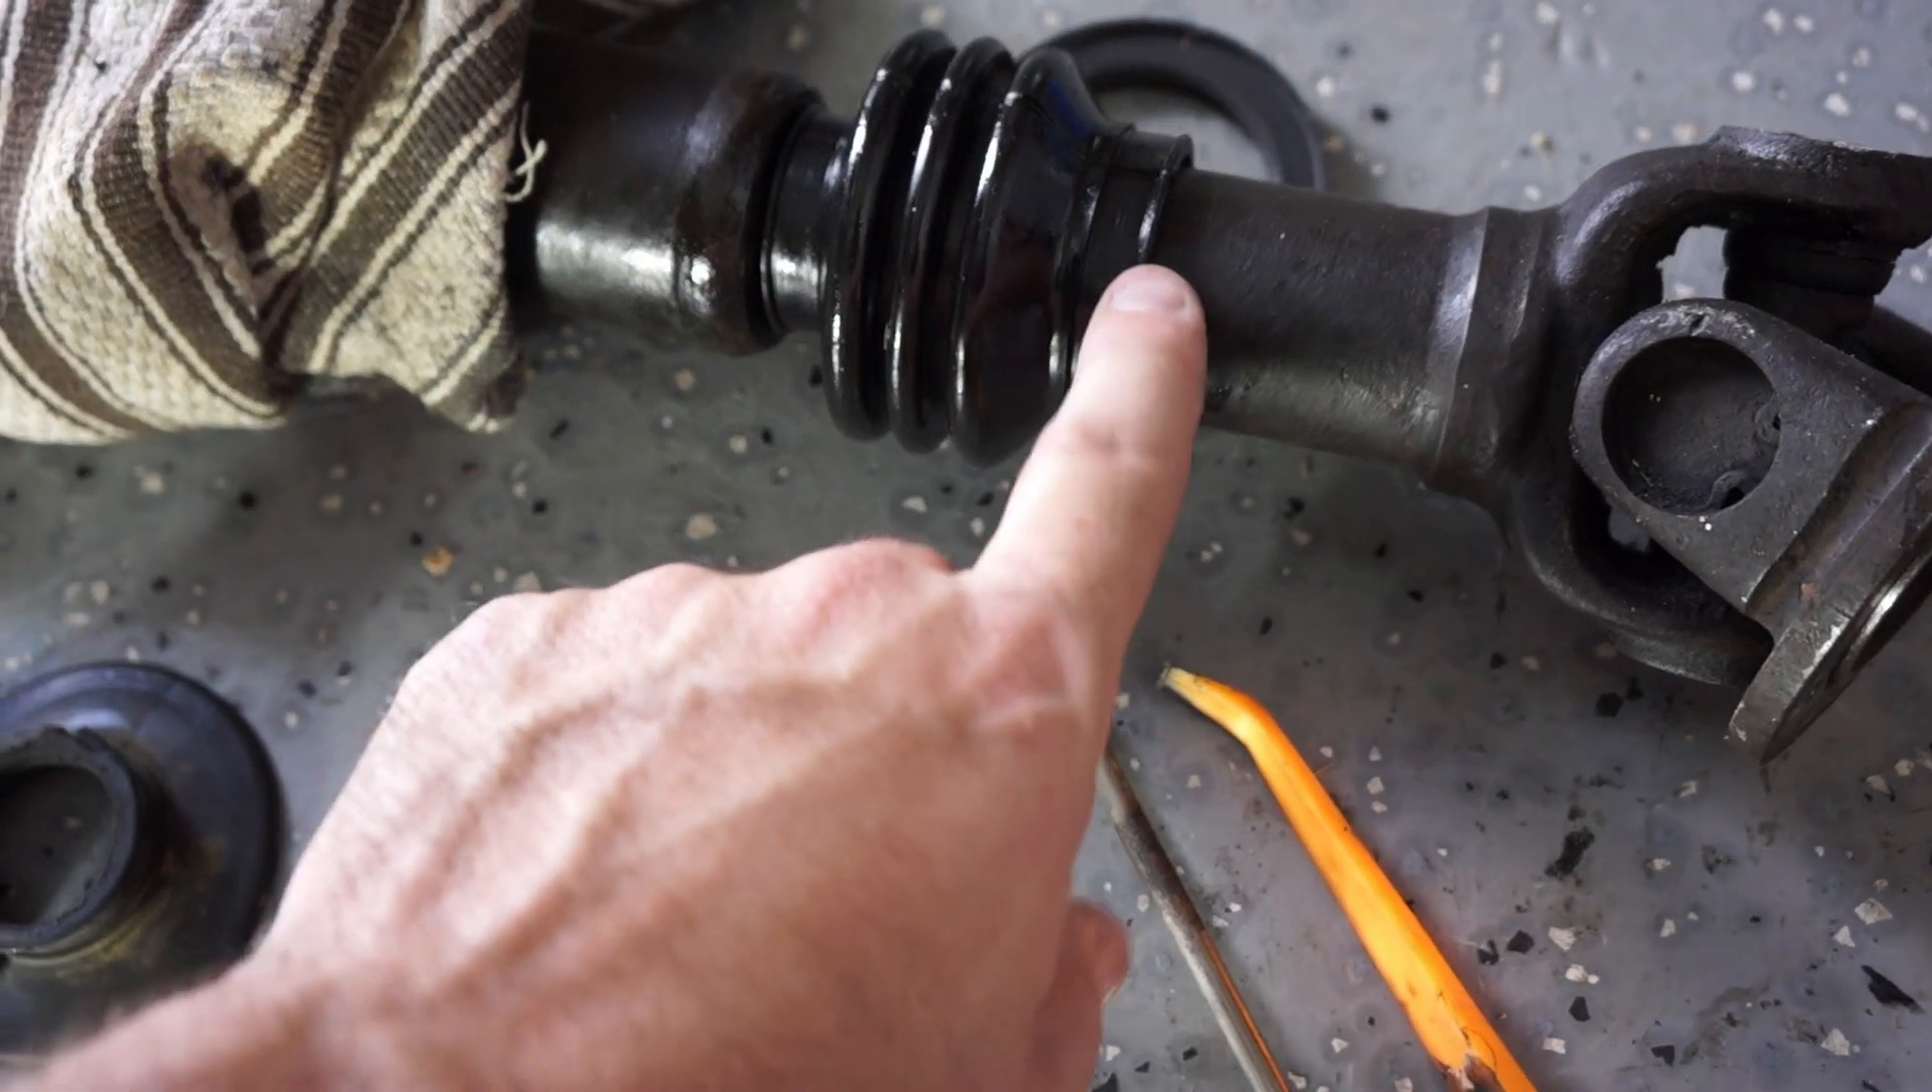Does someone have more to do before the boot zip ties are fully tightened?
Yes.